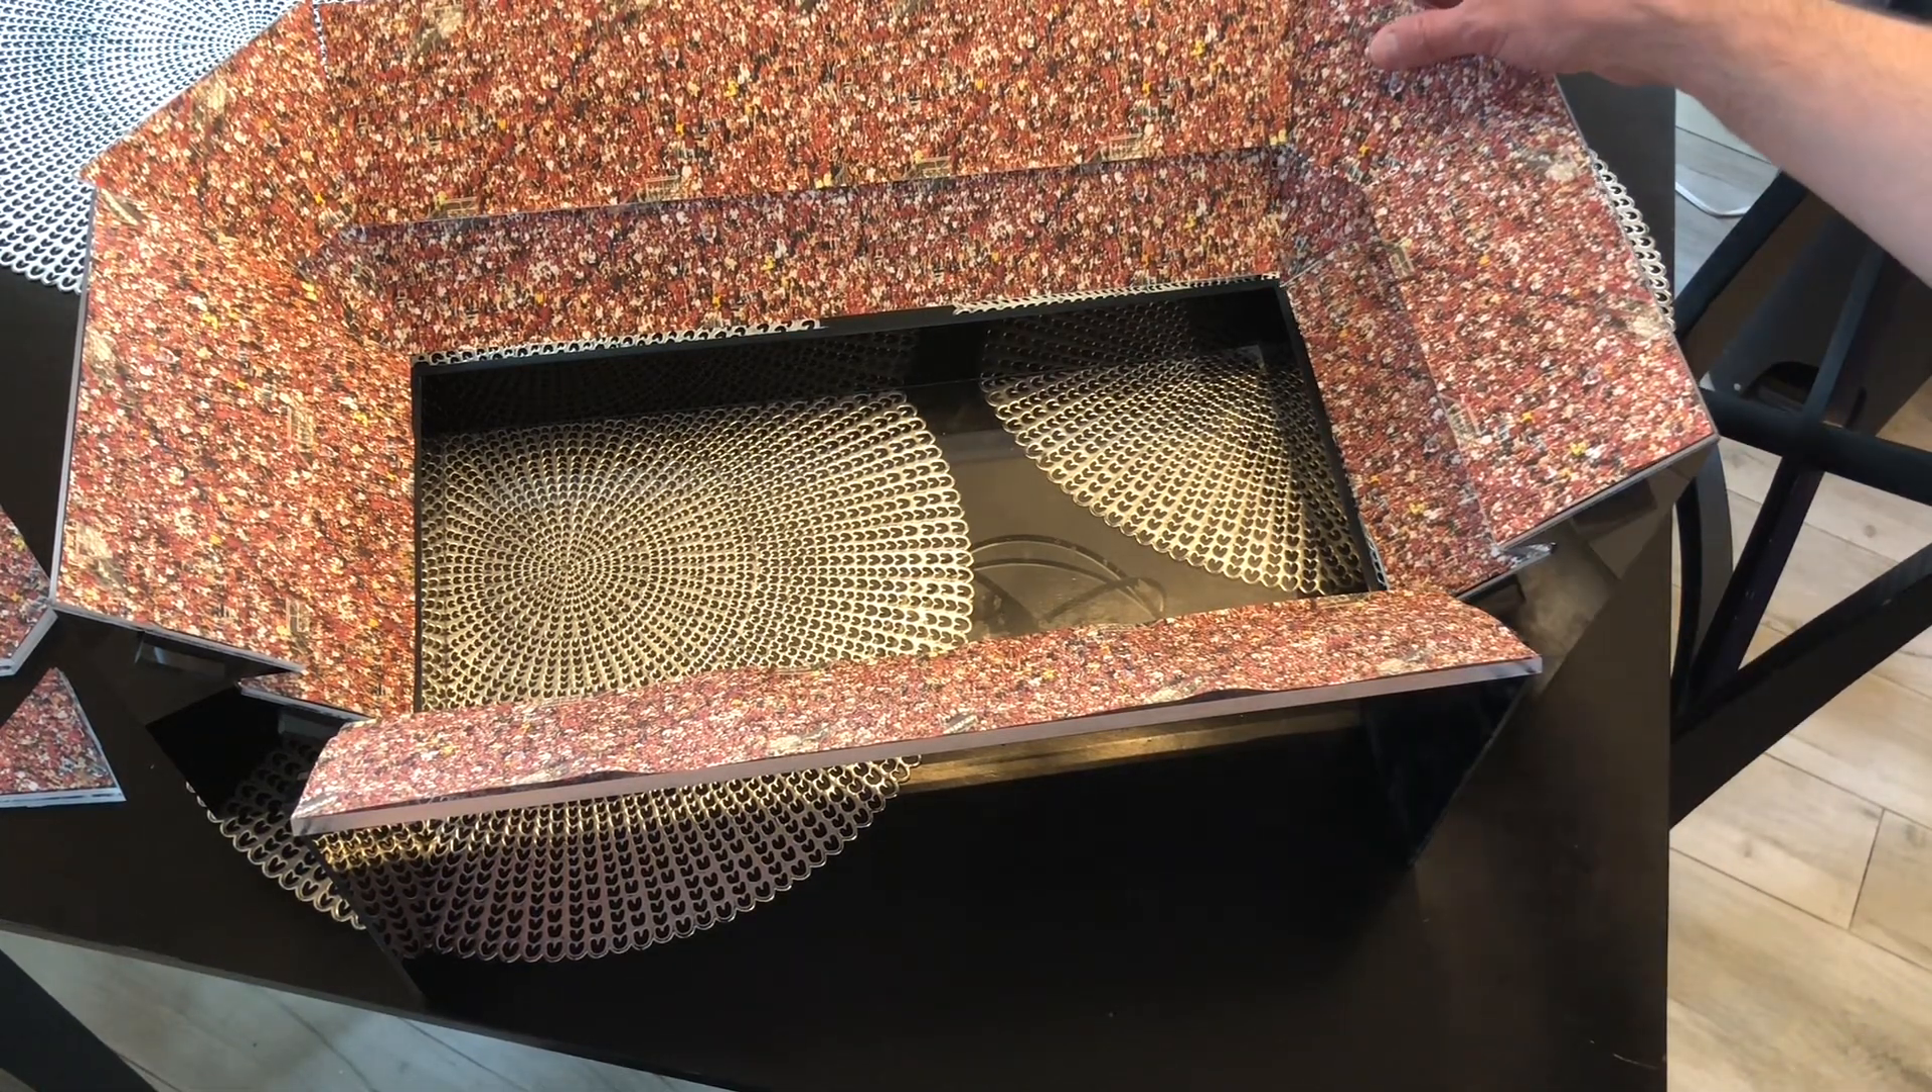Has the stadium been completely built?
No.